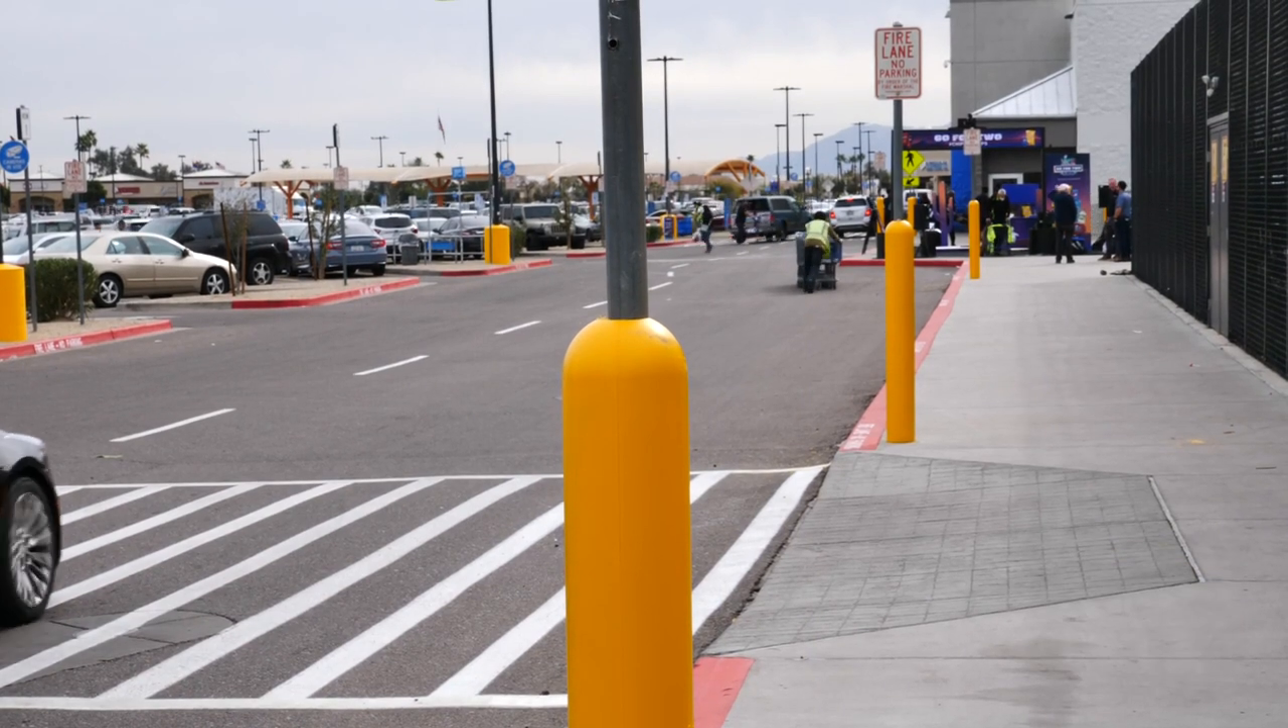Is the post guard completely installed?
Yes.